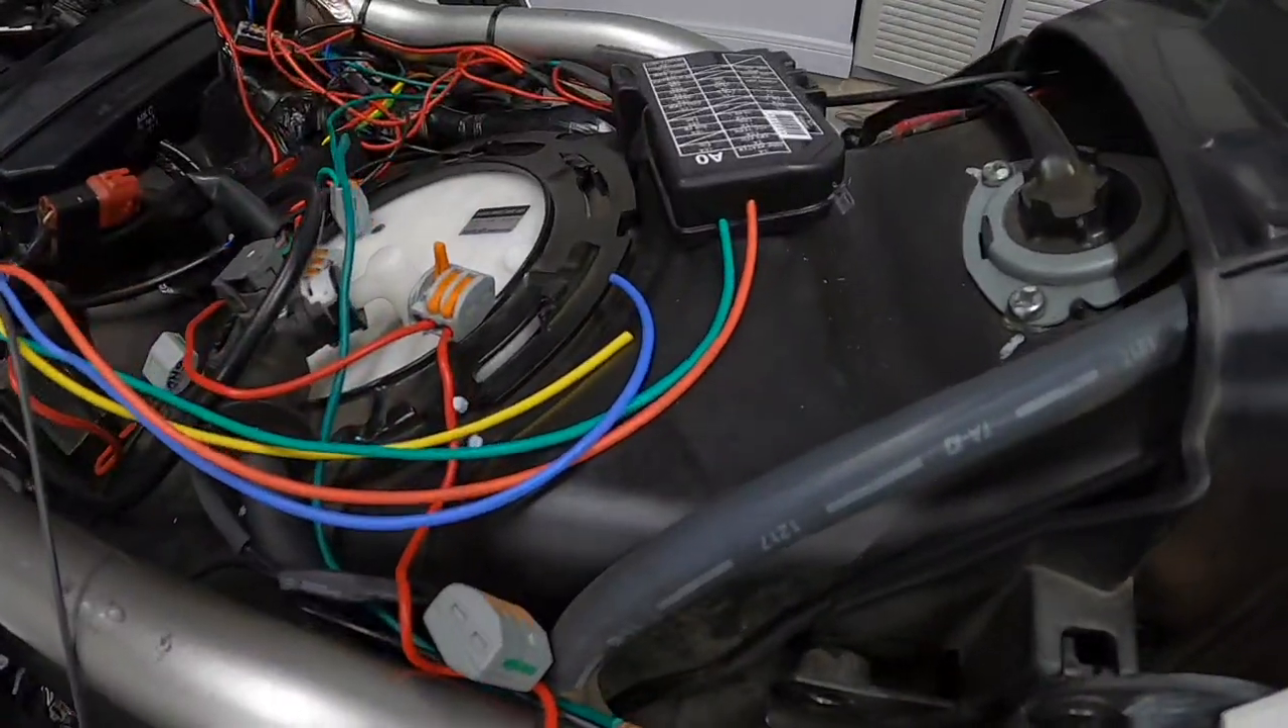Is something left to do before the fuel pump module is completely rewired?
Yes.